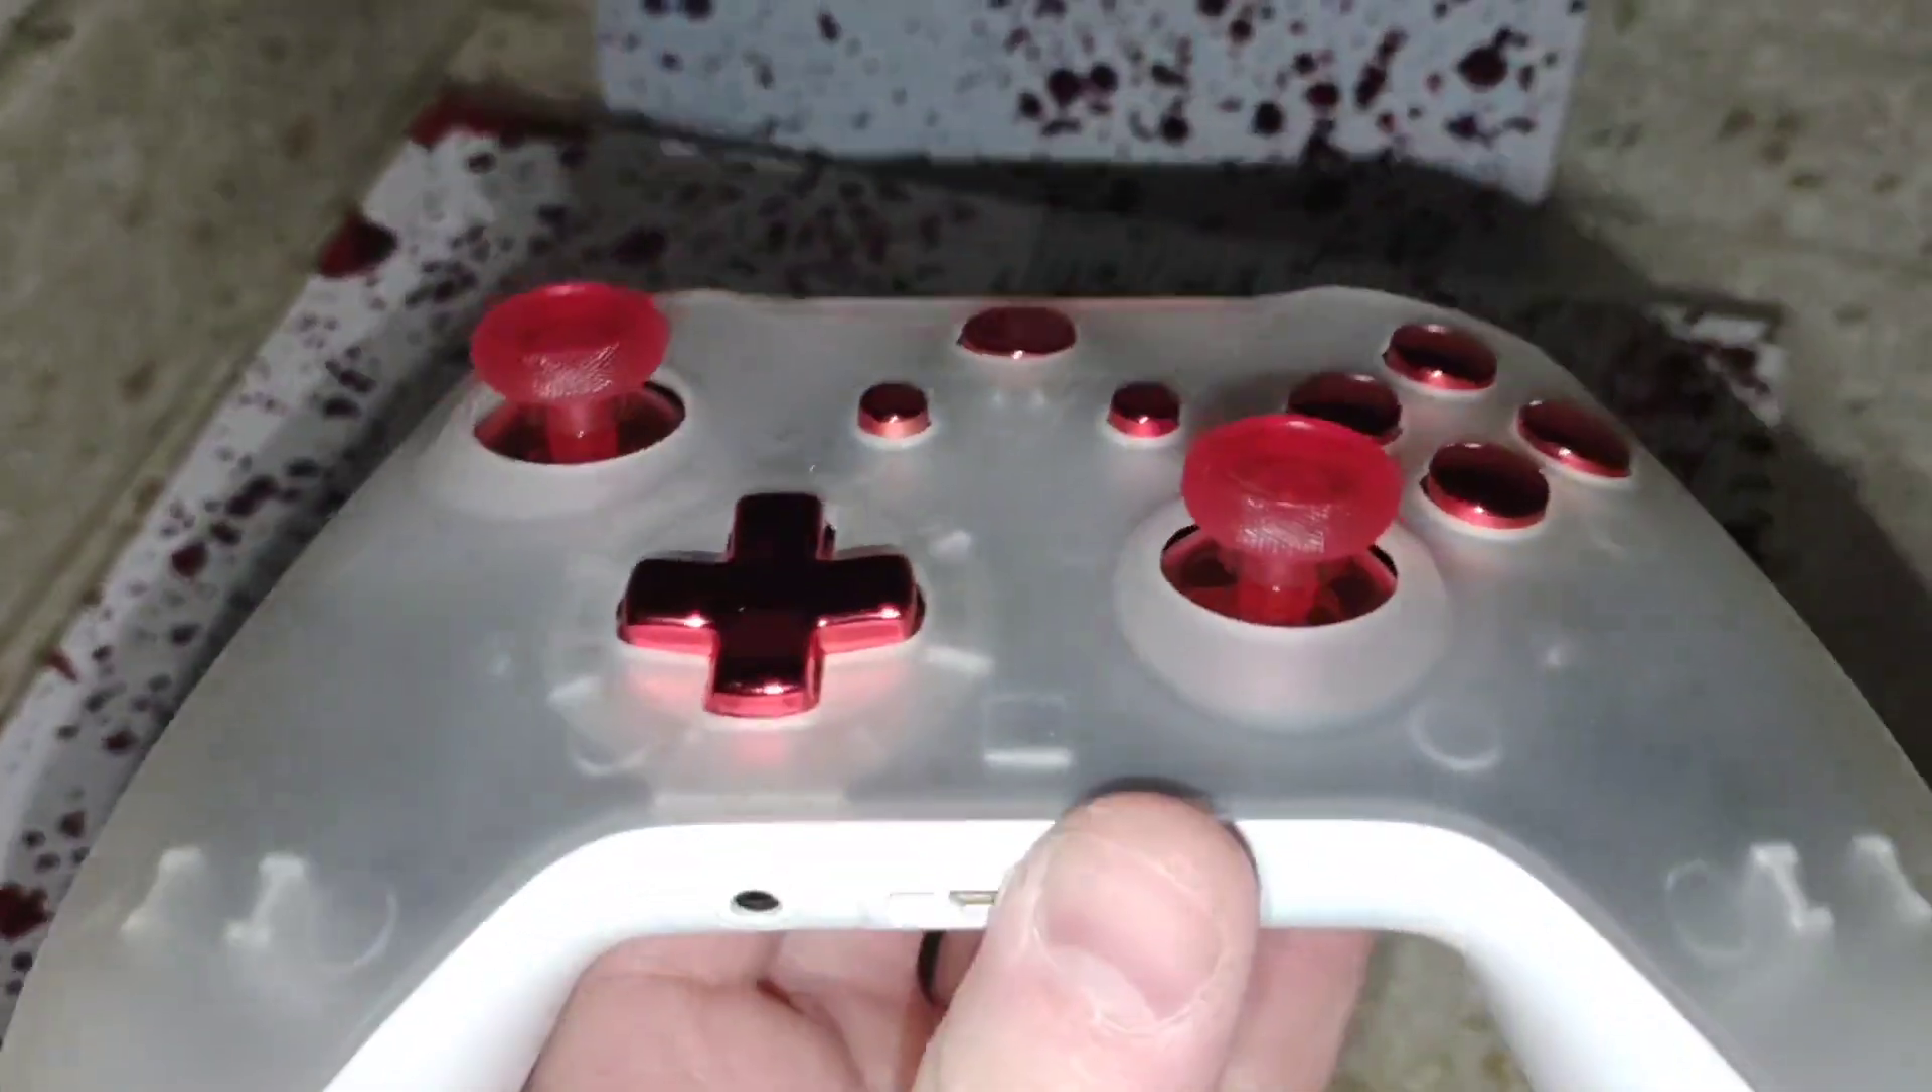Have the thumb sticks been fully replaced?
Yes.